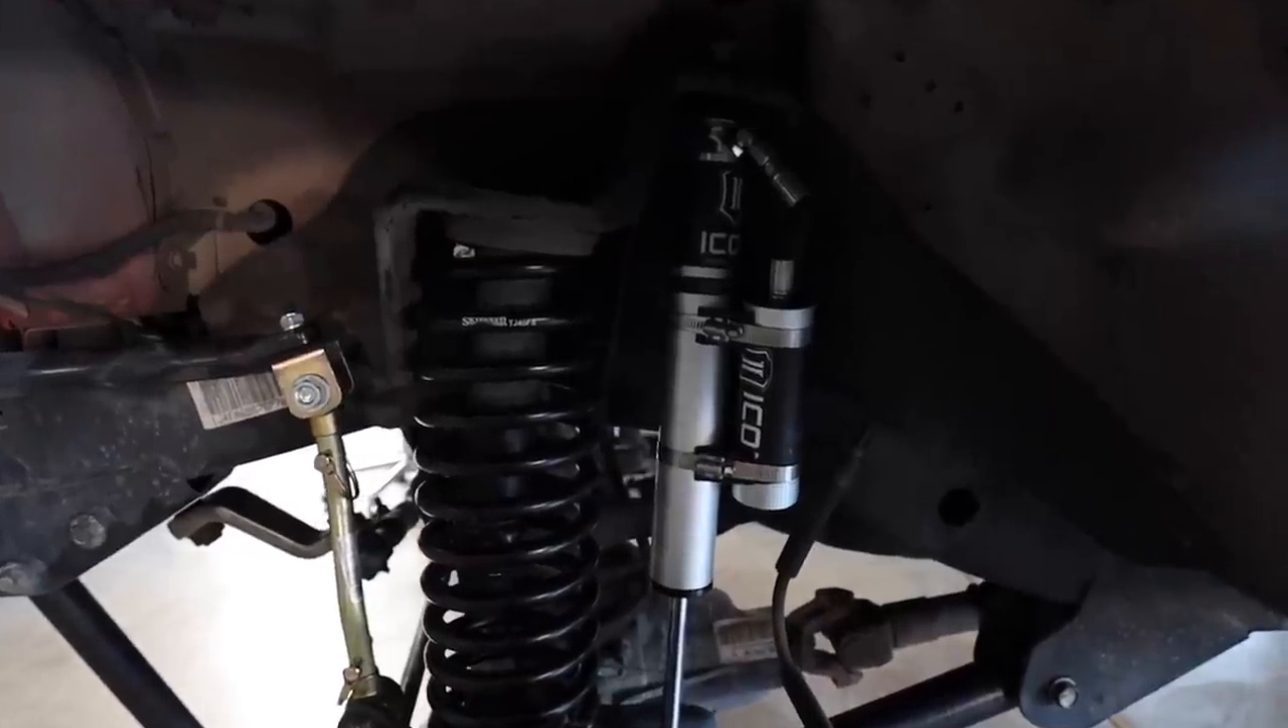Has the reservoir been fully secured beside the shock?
Yes.